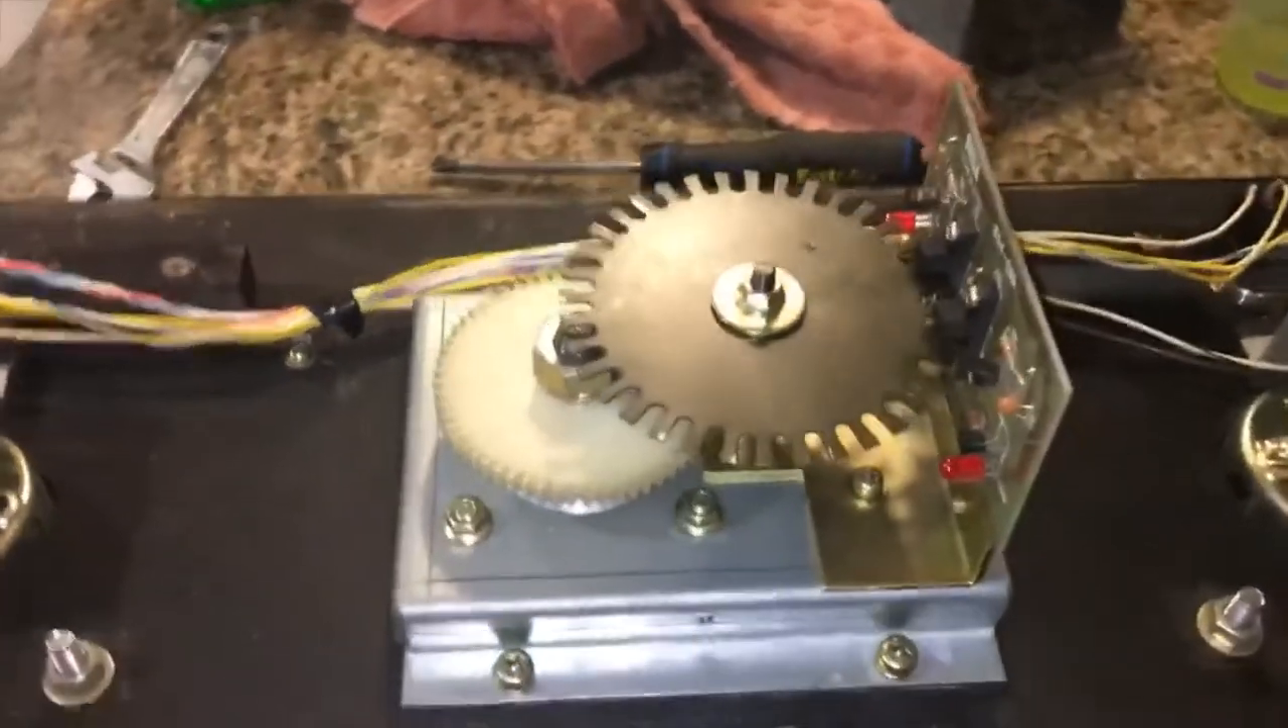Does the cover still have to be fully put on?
Yes.